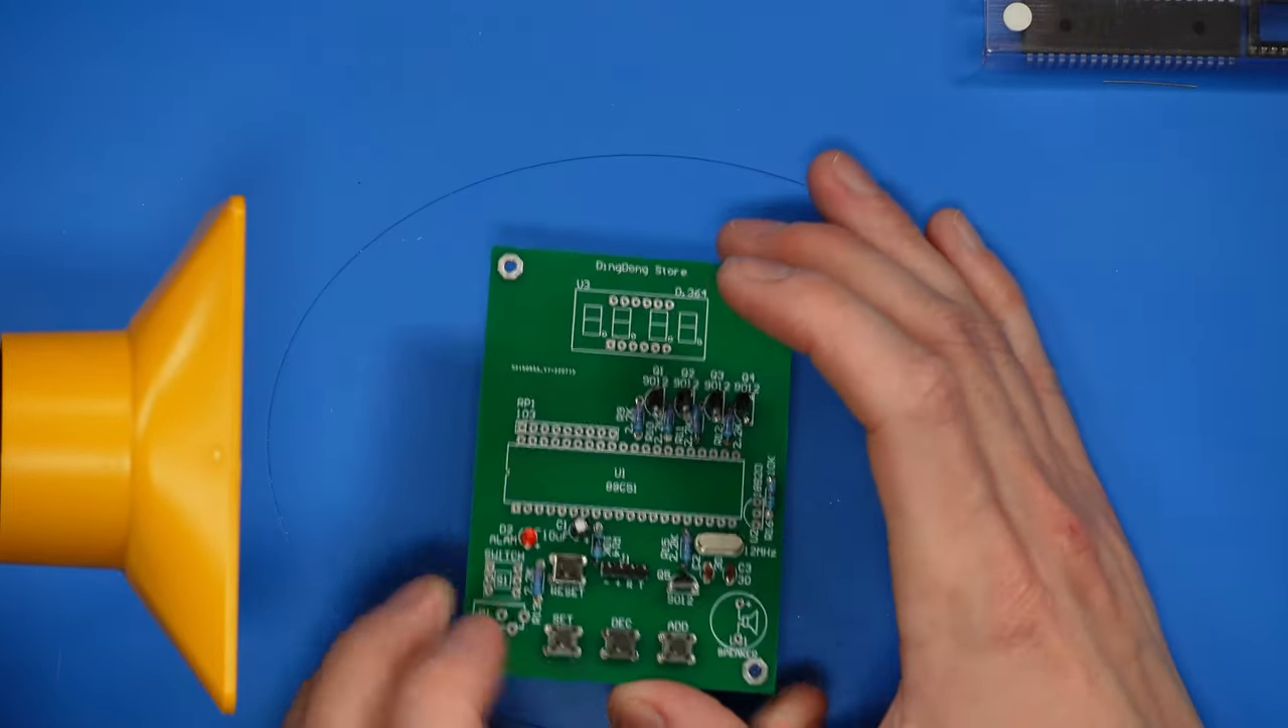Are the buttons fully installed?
Yes.